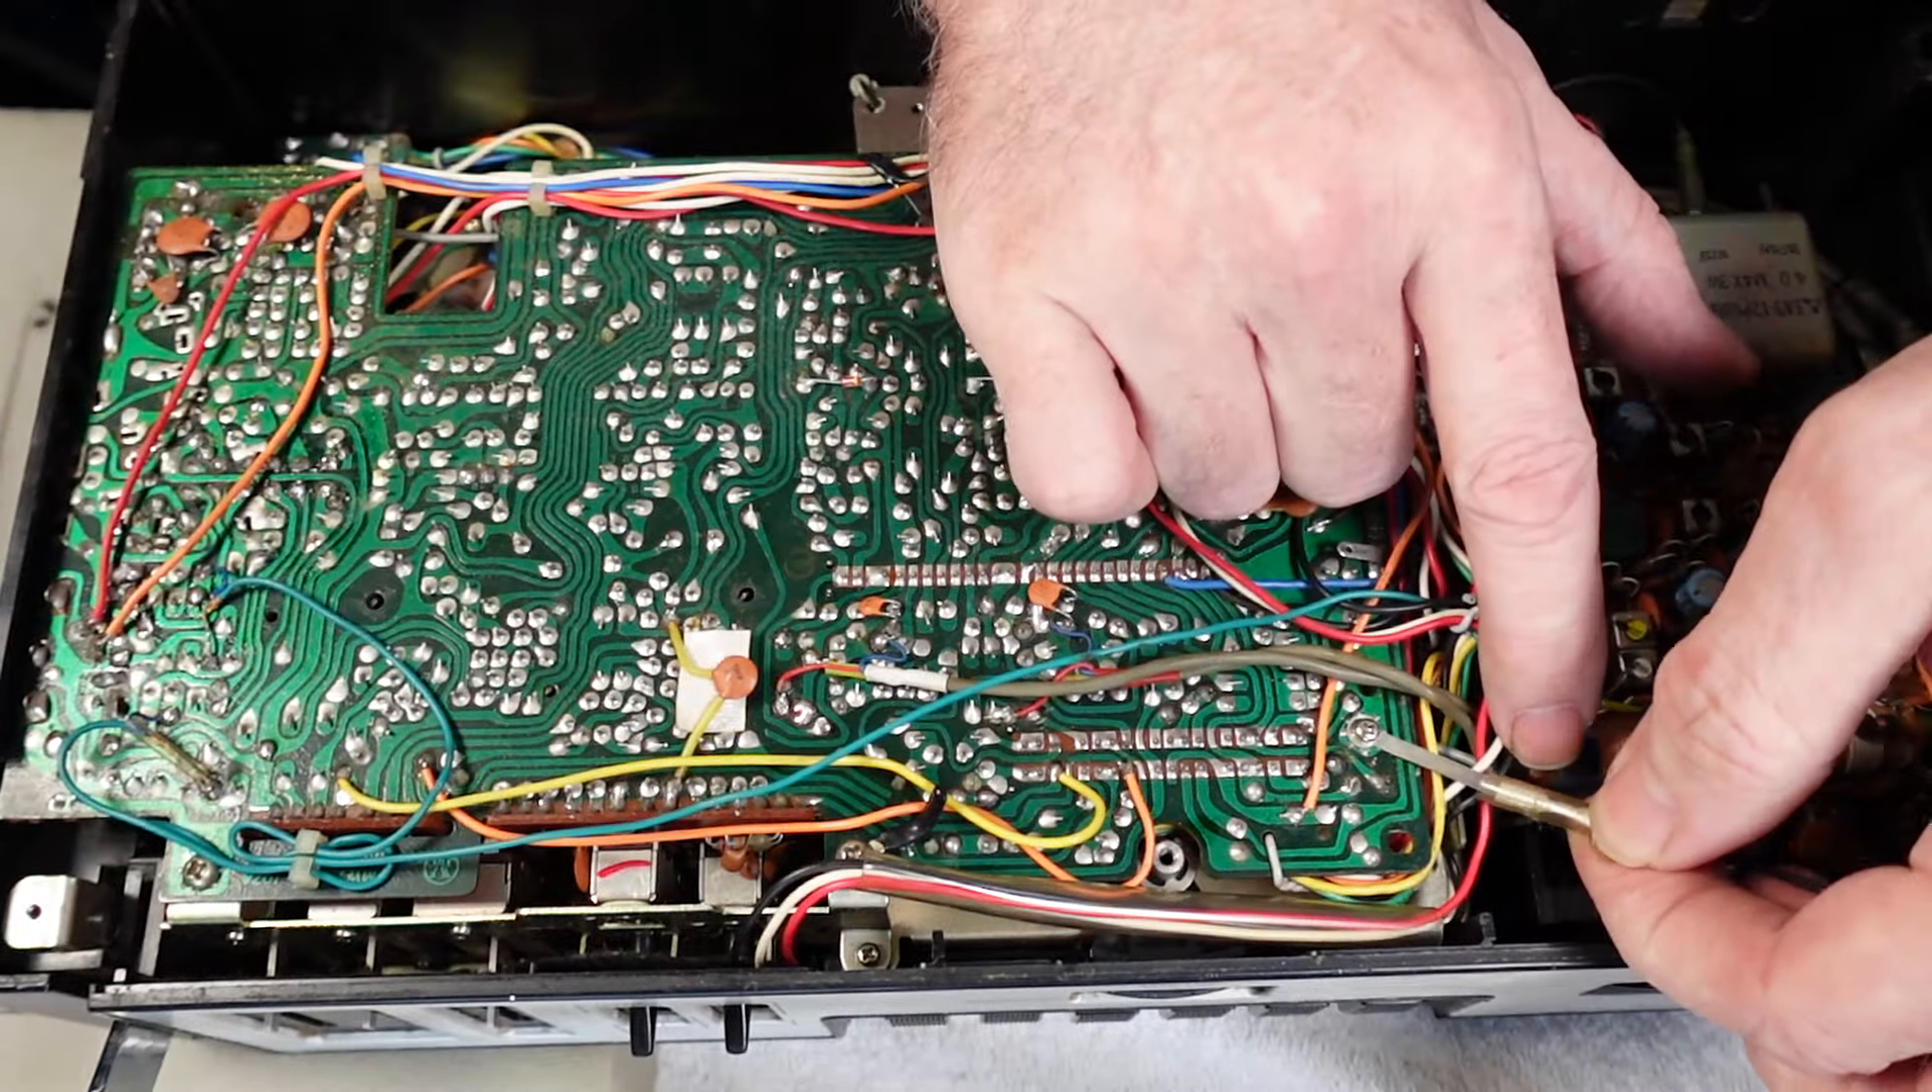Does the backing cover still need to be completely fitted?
Yes.